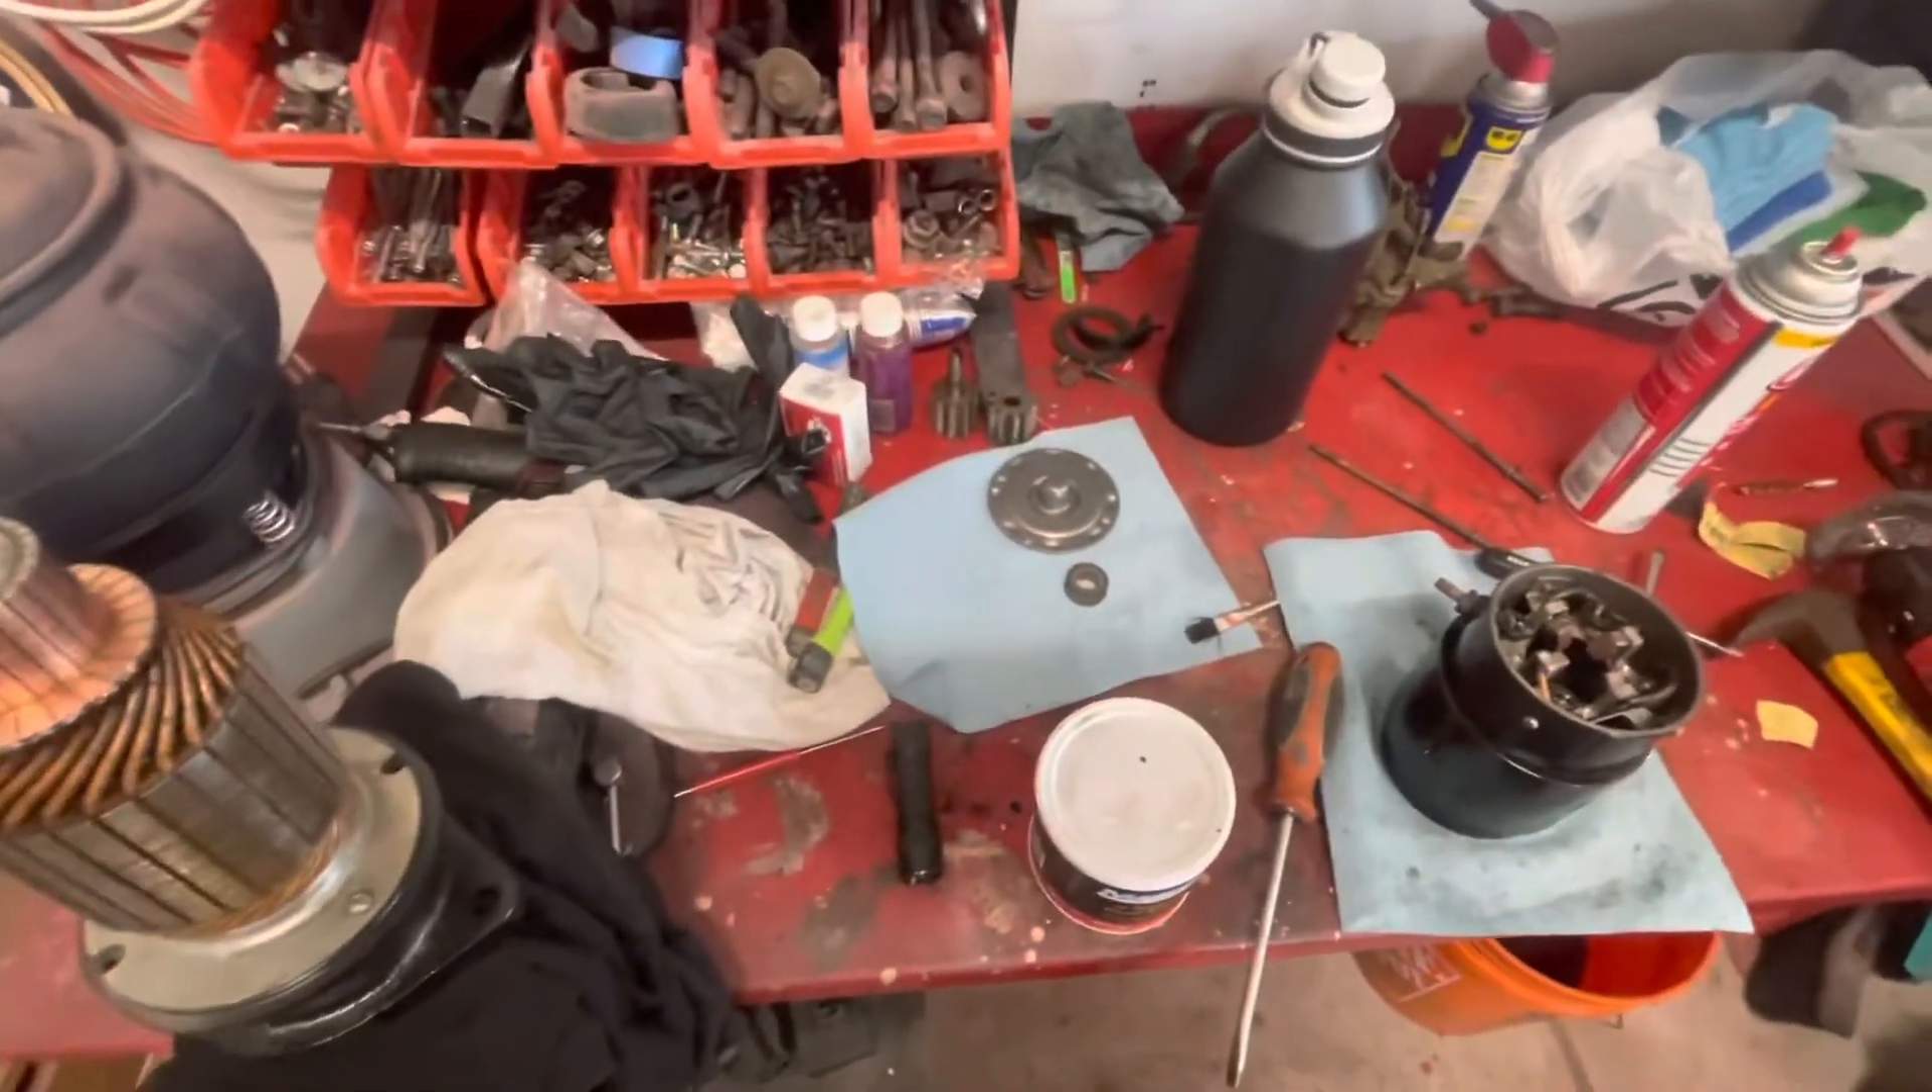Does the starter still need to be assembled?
Yes.